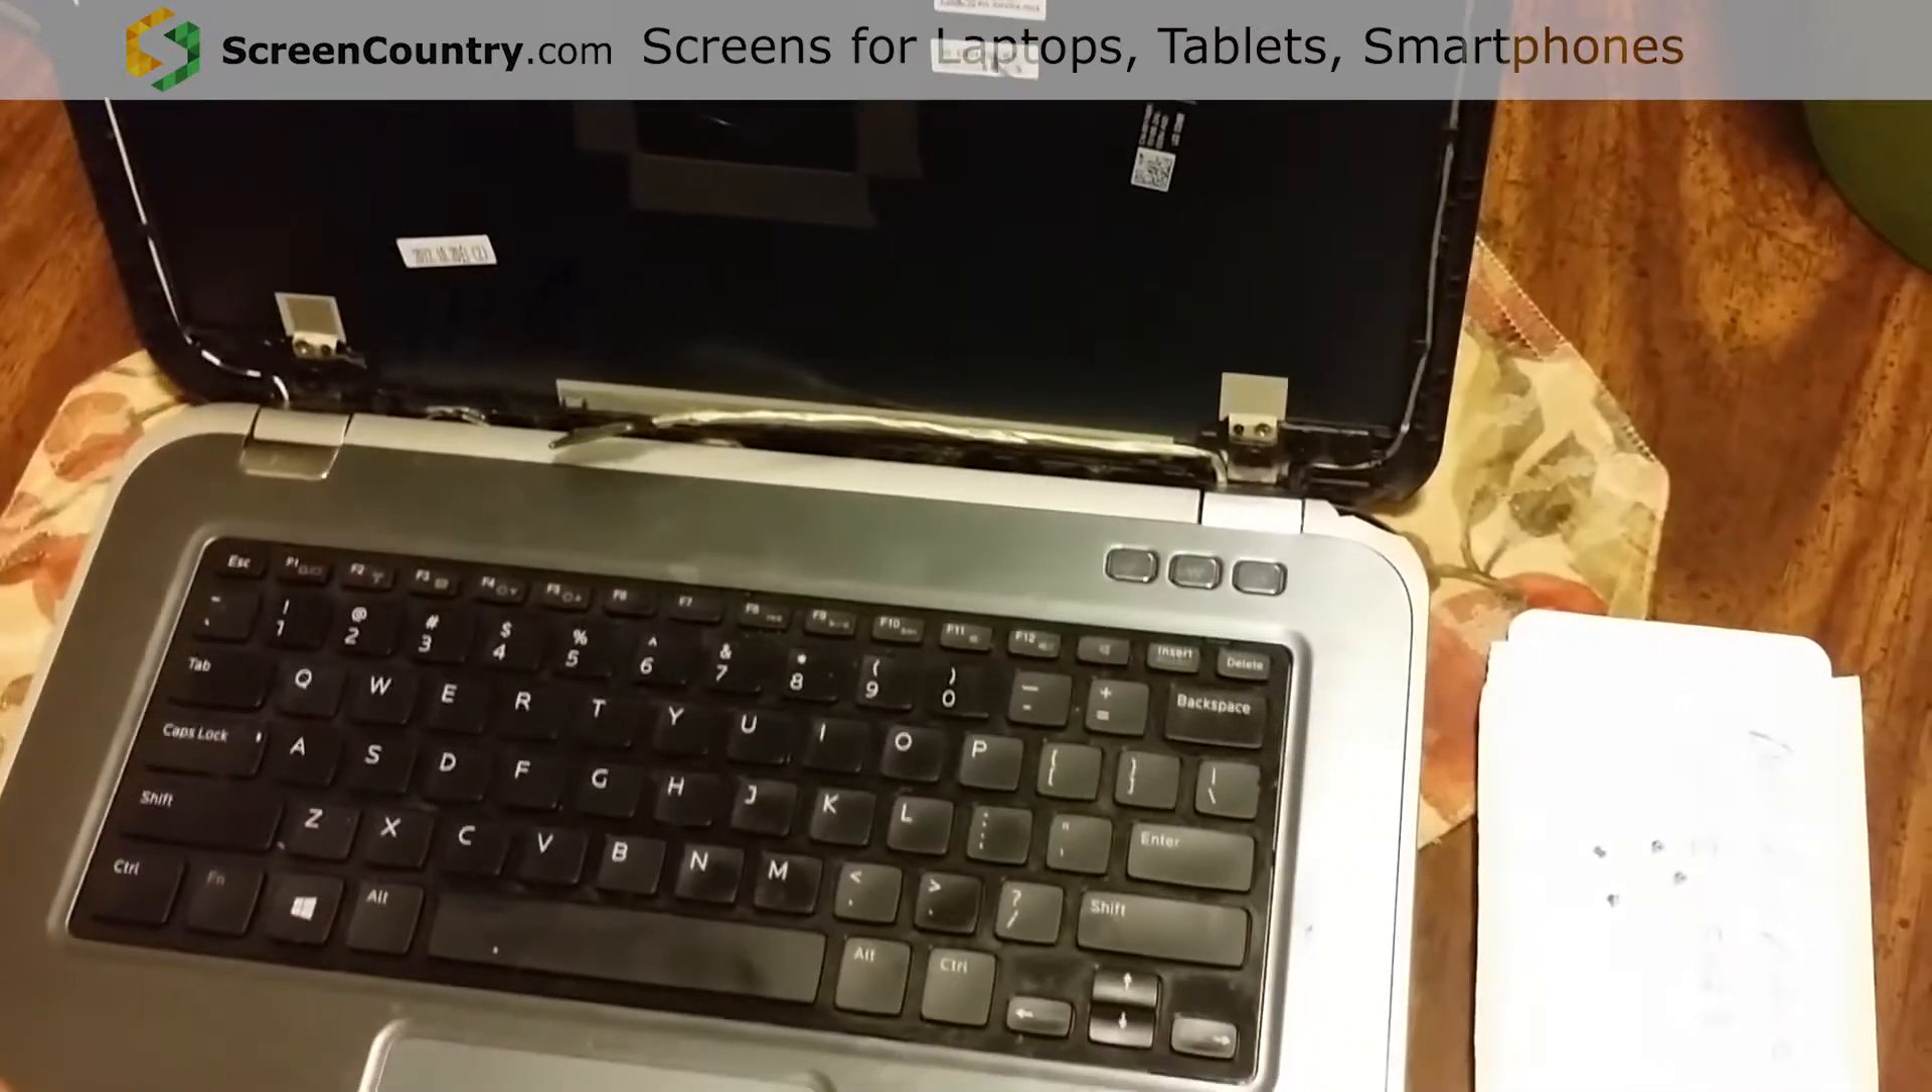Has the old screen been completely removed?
Yes.